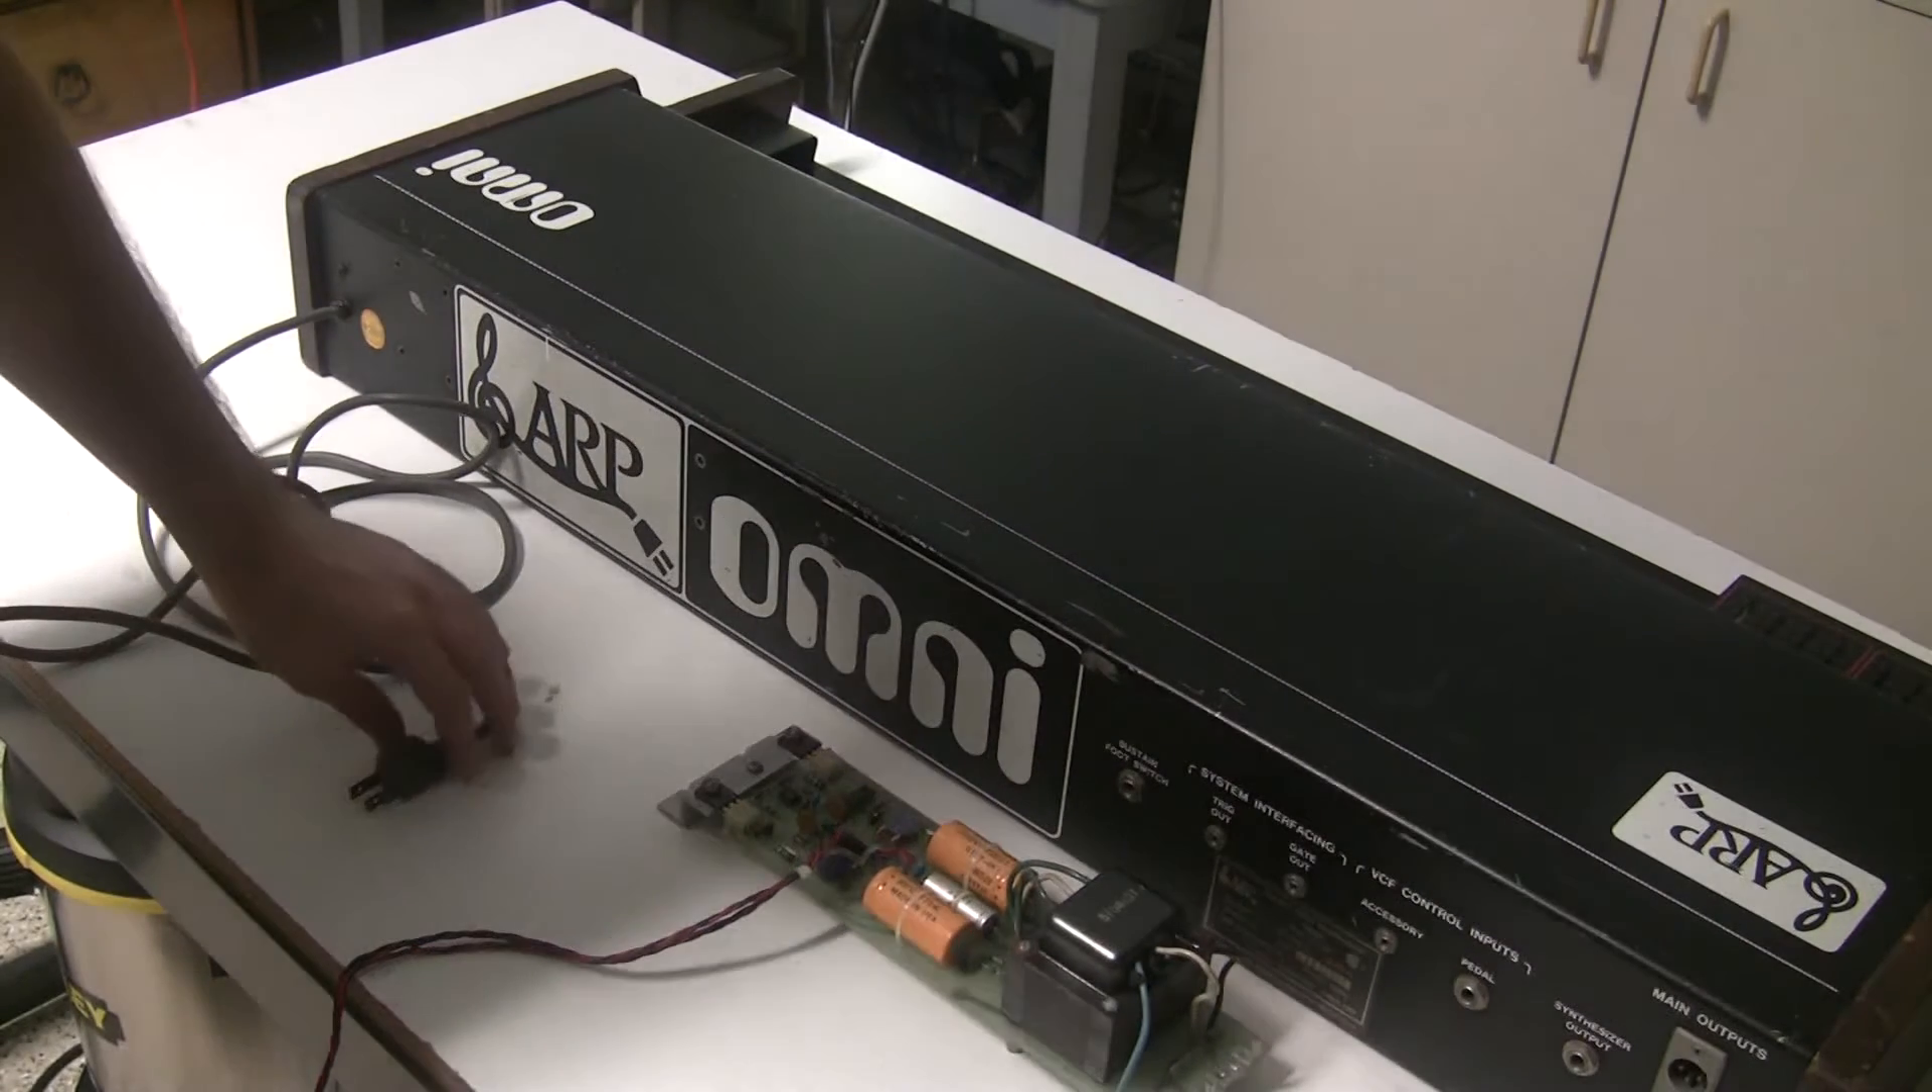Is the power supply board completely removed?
Yes.